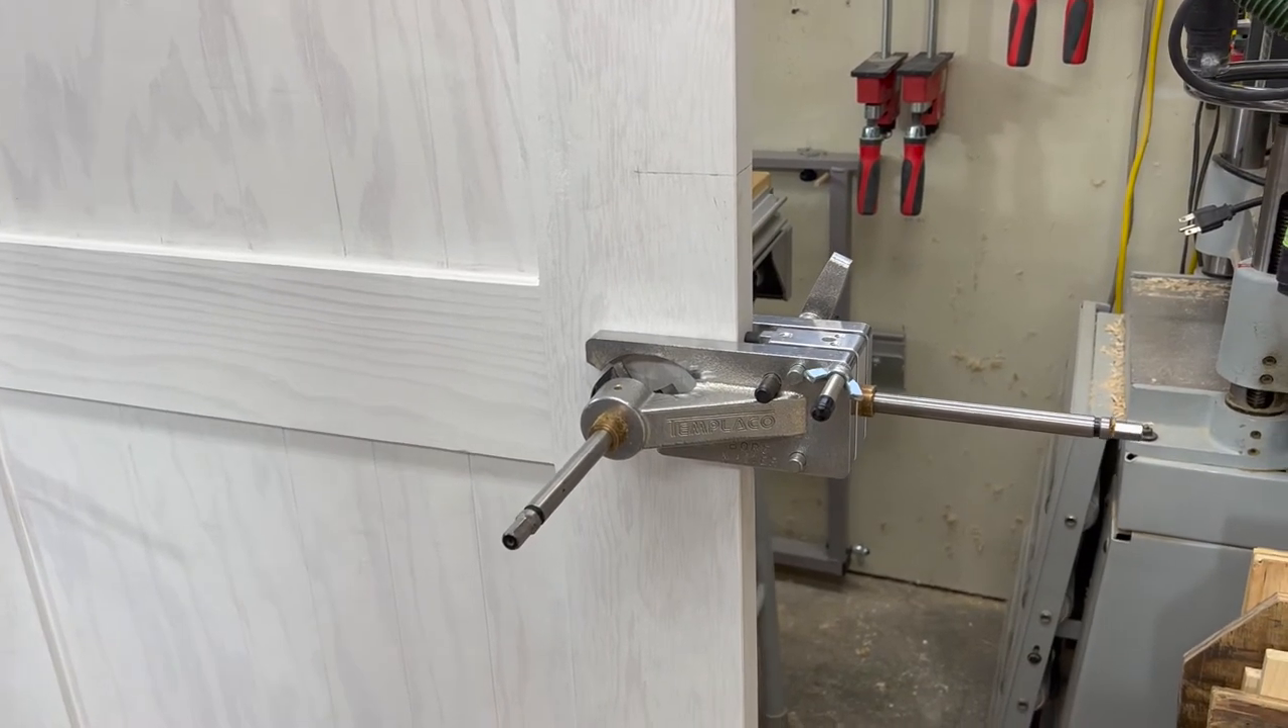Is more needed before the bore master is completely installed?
No.